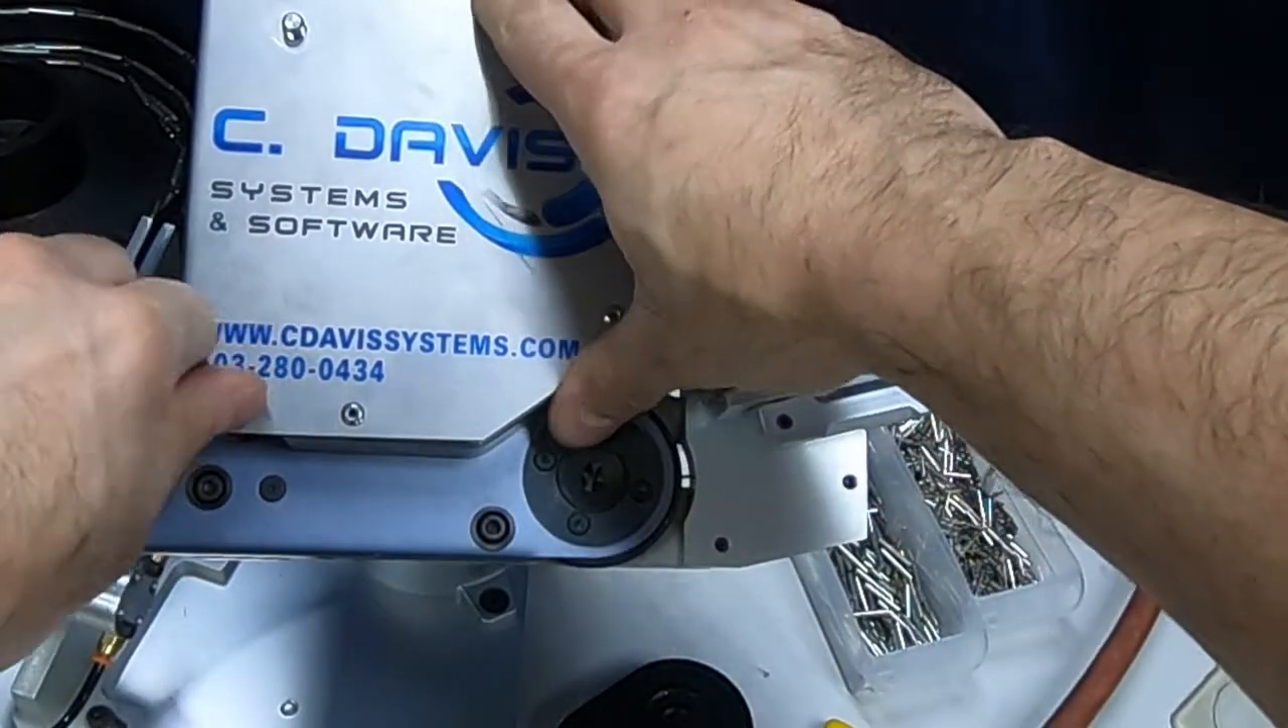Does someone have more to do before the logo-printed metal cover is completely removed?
Yes.